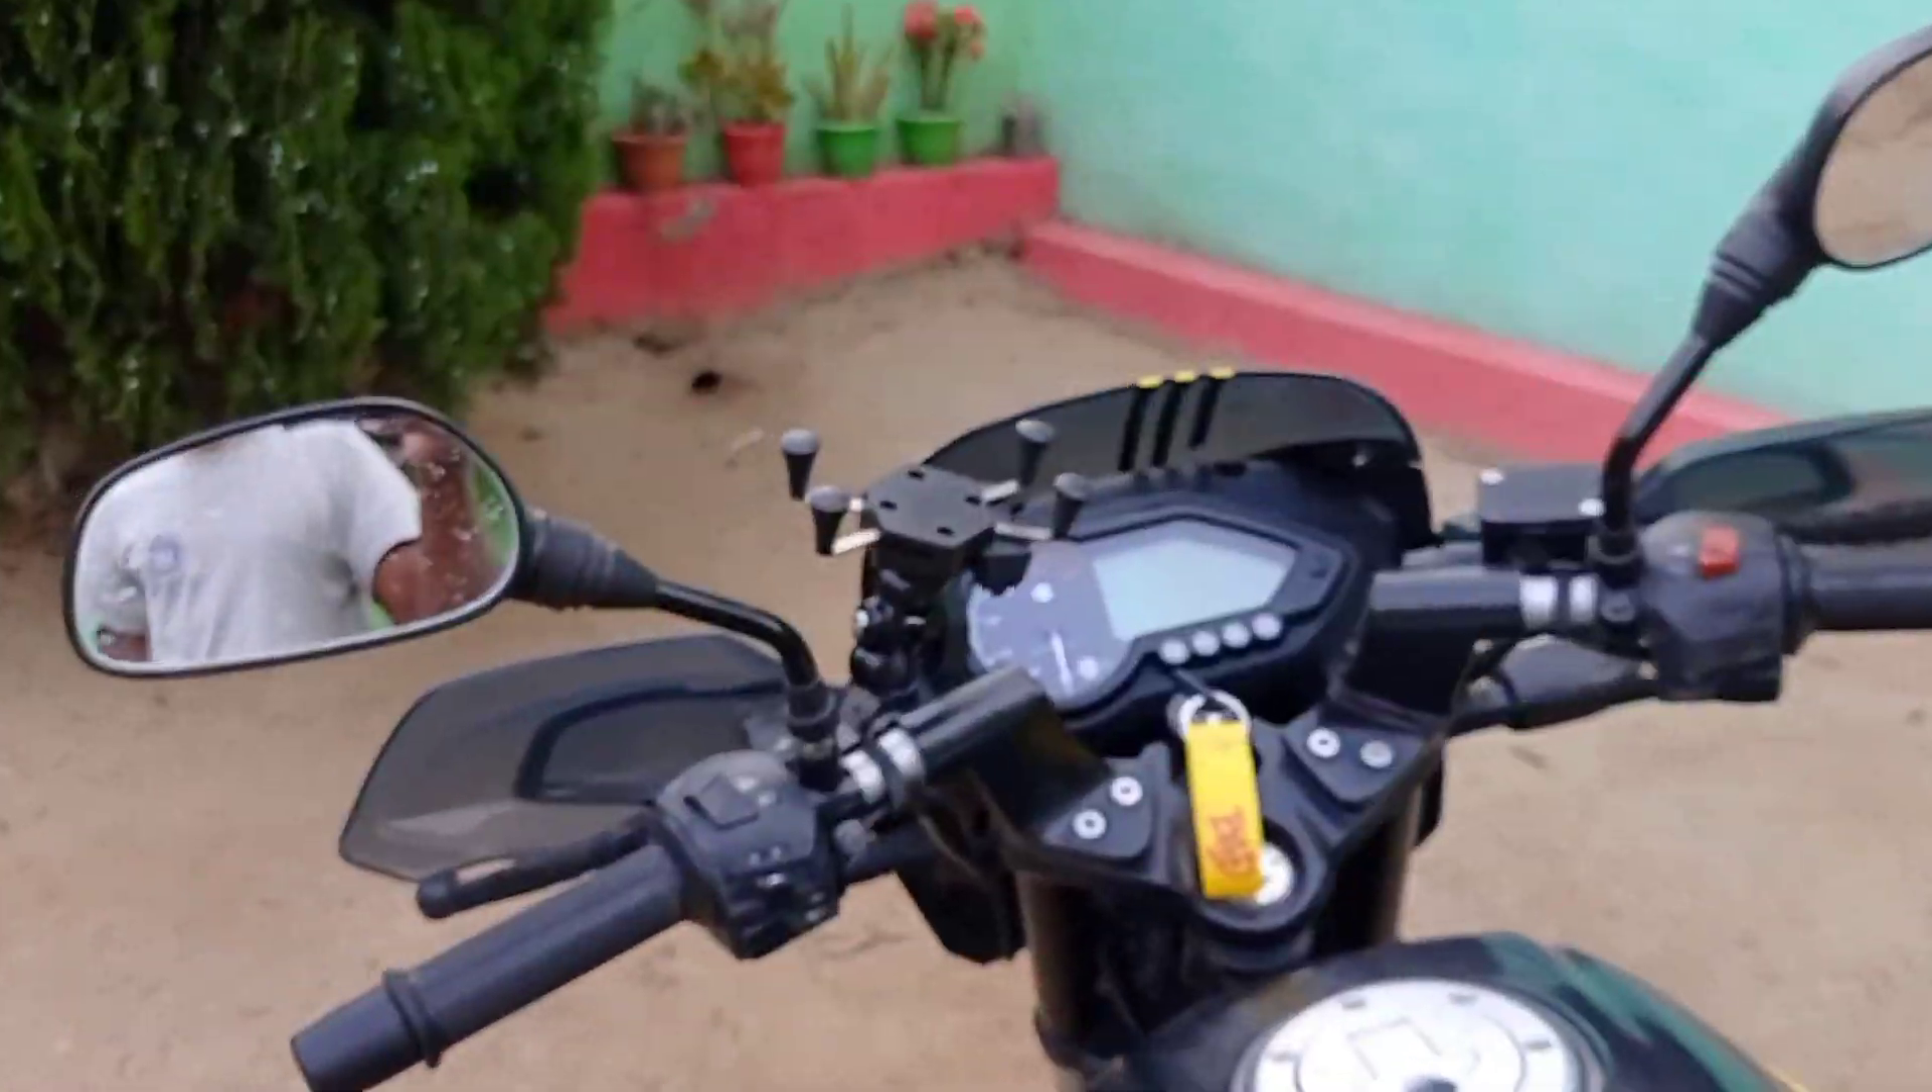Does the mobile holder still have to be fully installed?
No.